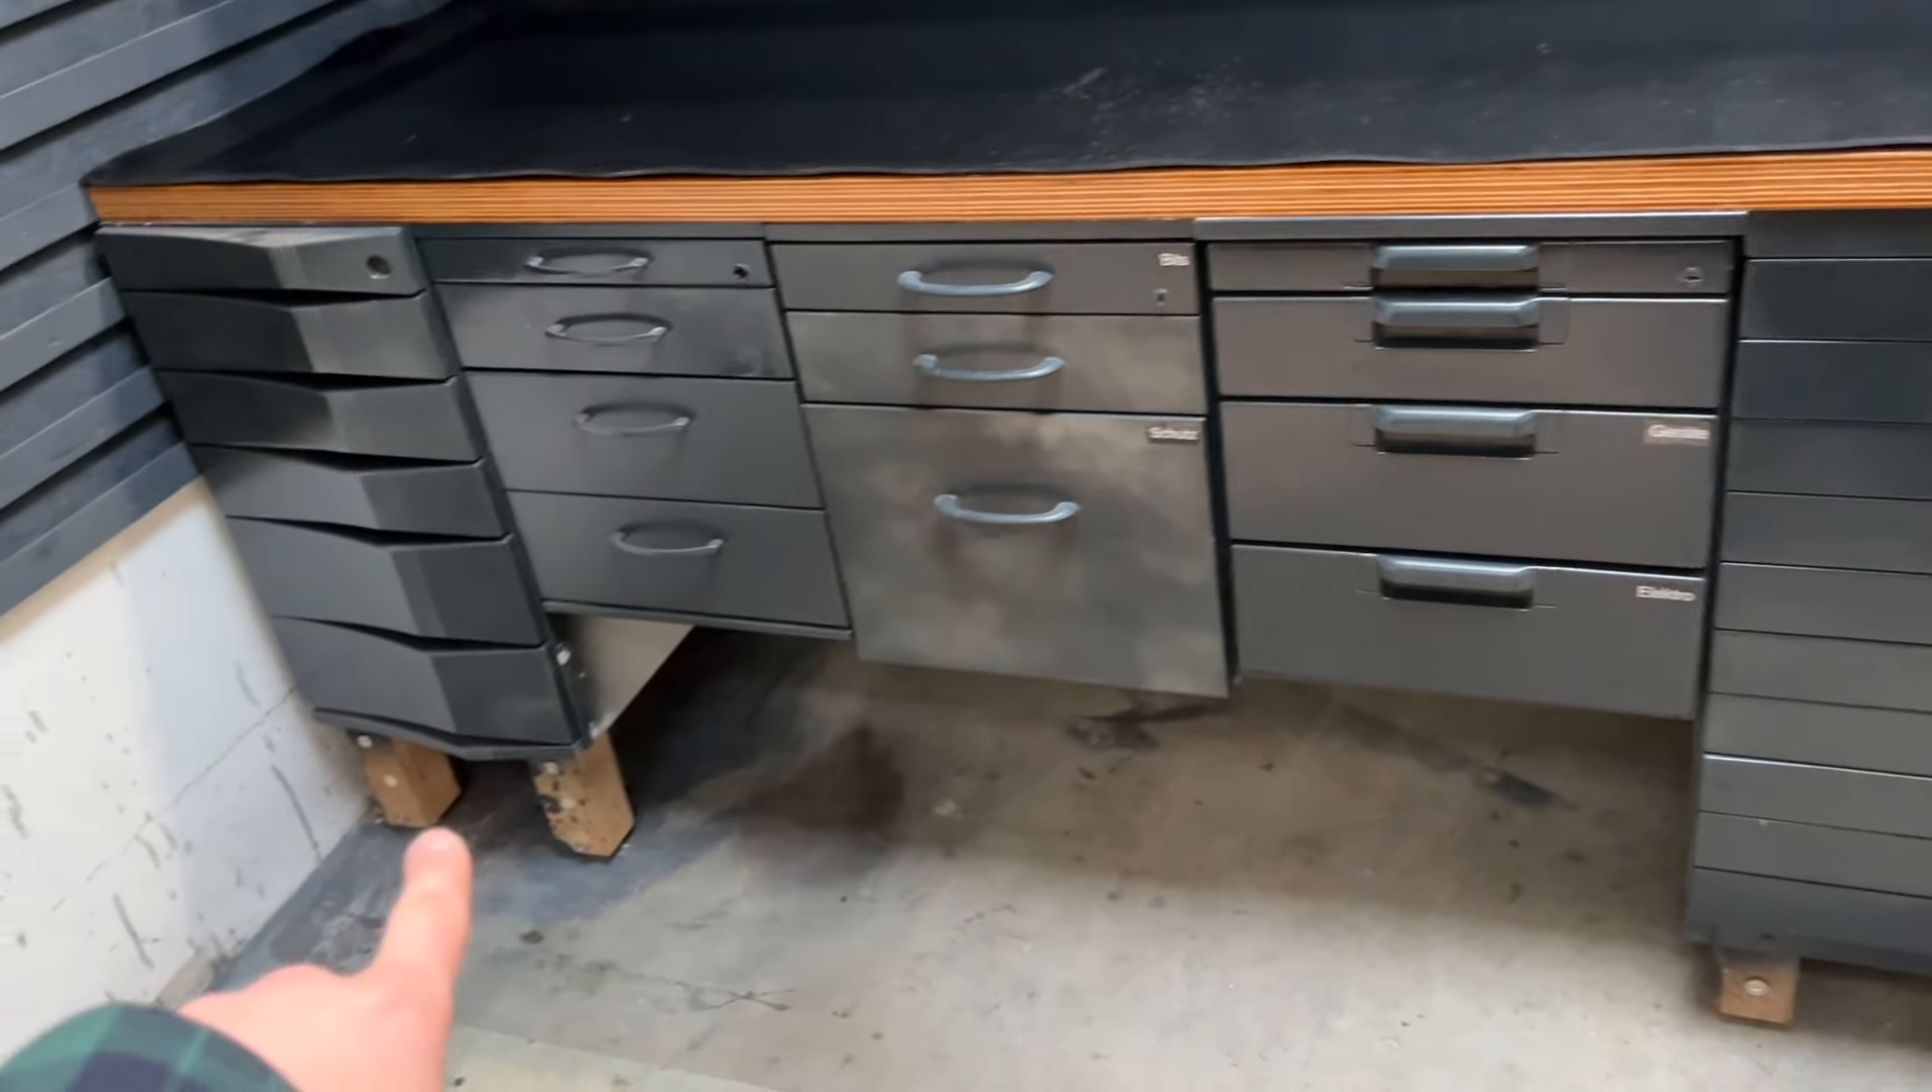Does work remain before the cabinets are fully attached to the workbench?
No.